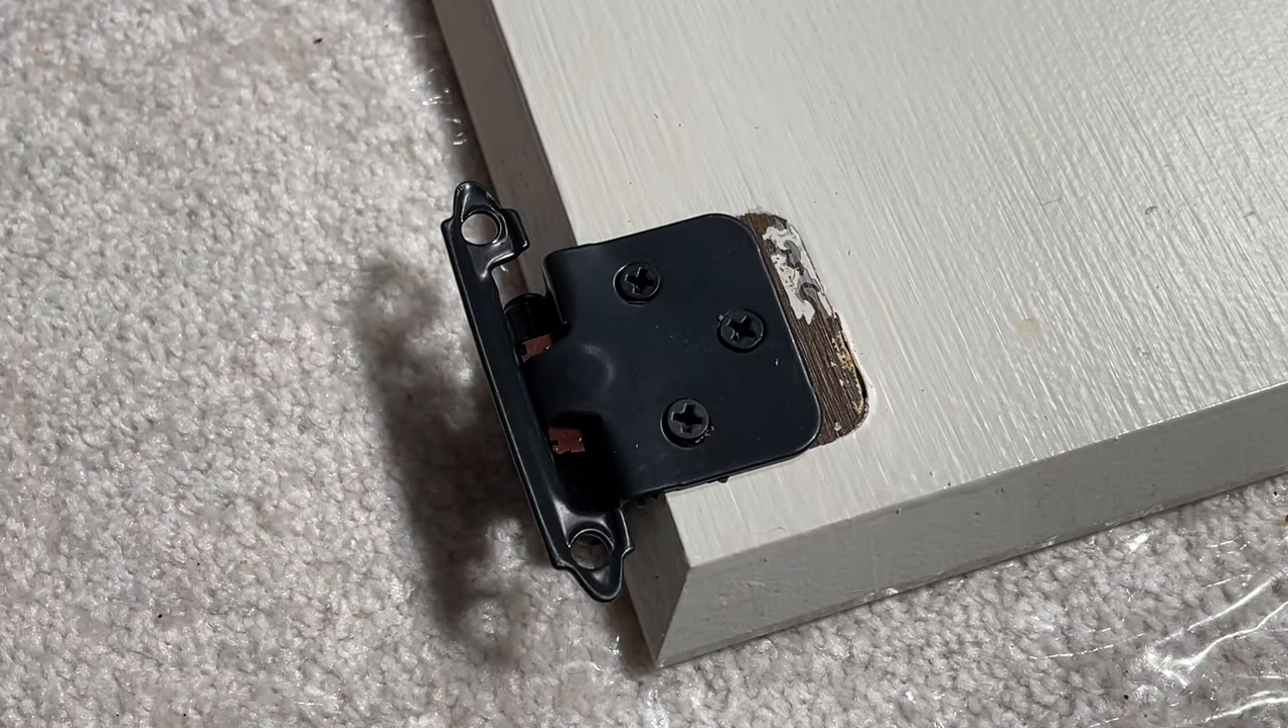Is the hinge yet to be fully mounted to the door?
No.